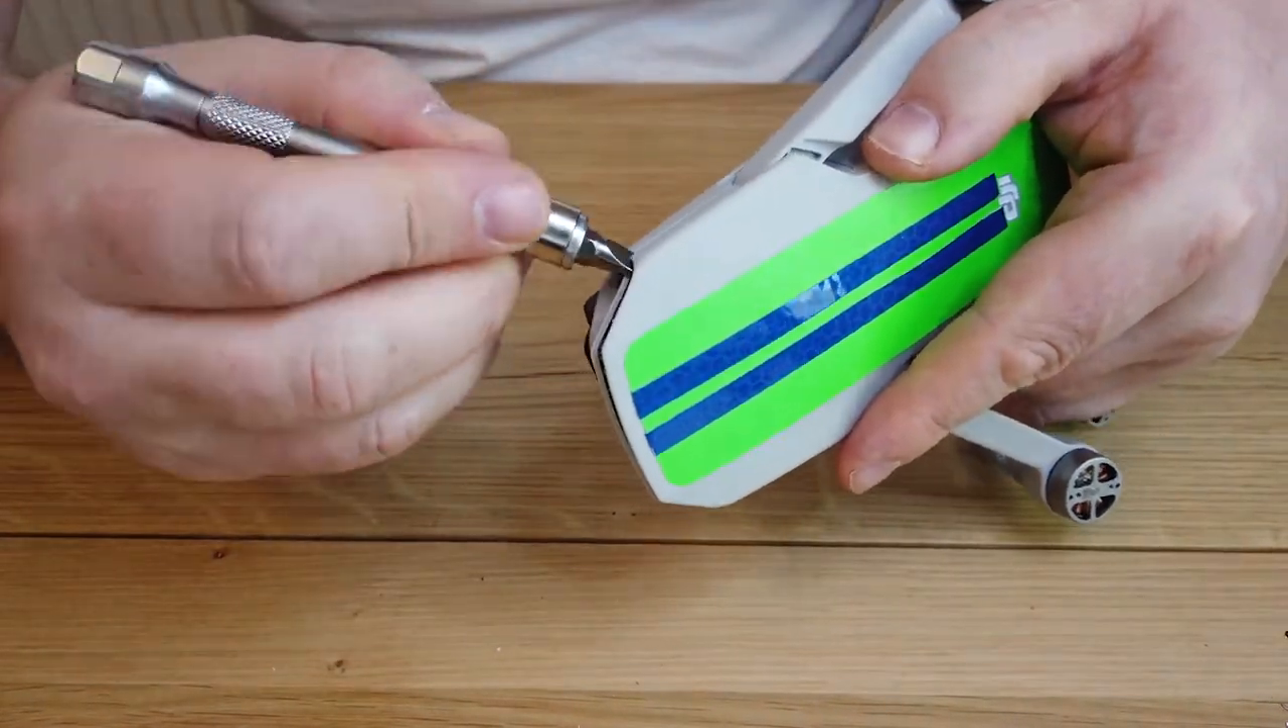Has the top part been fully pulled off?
No.